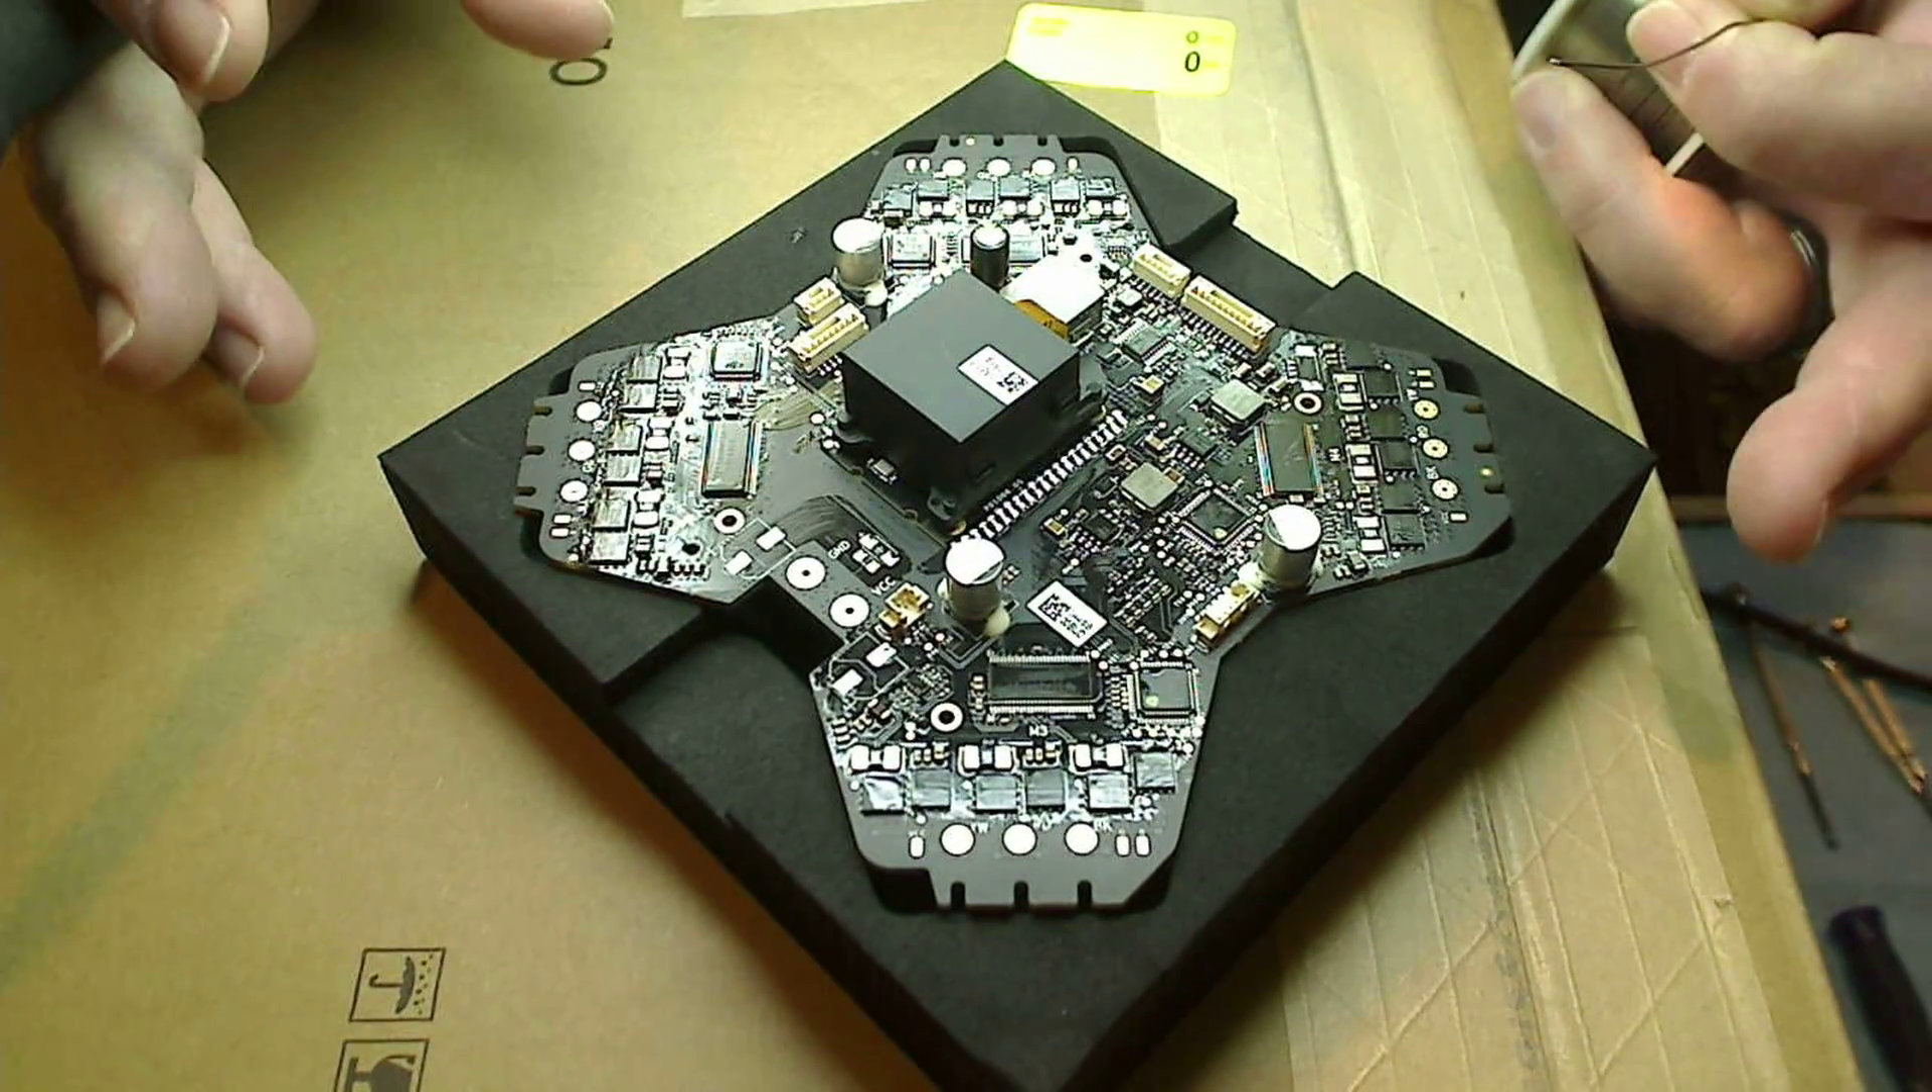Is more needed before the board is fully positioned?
No.